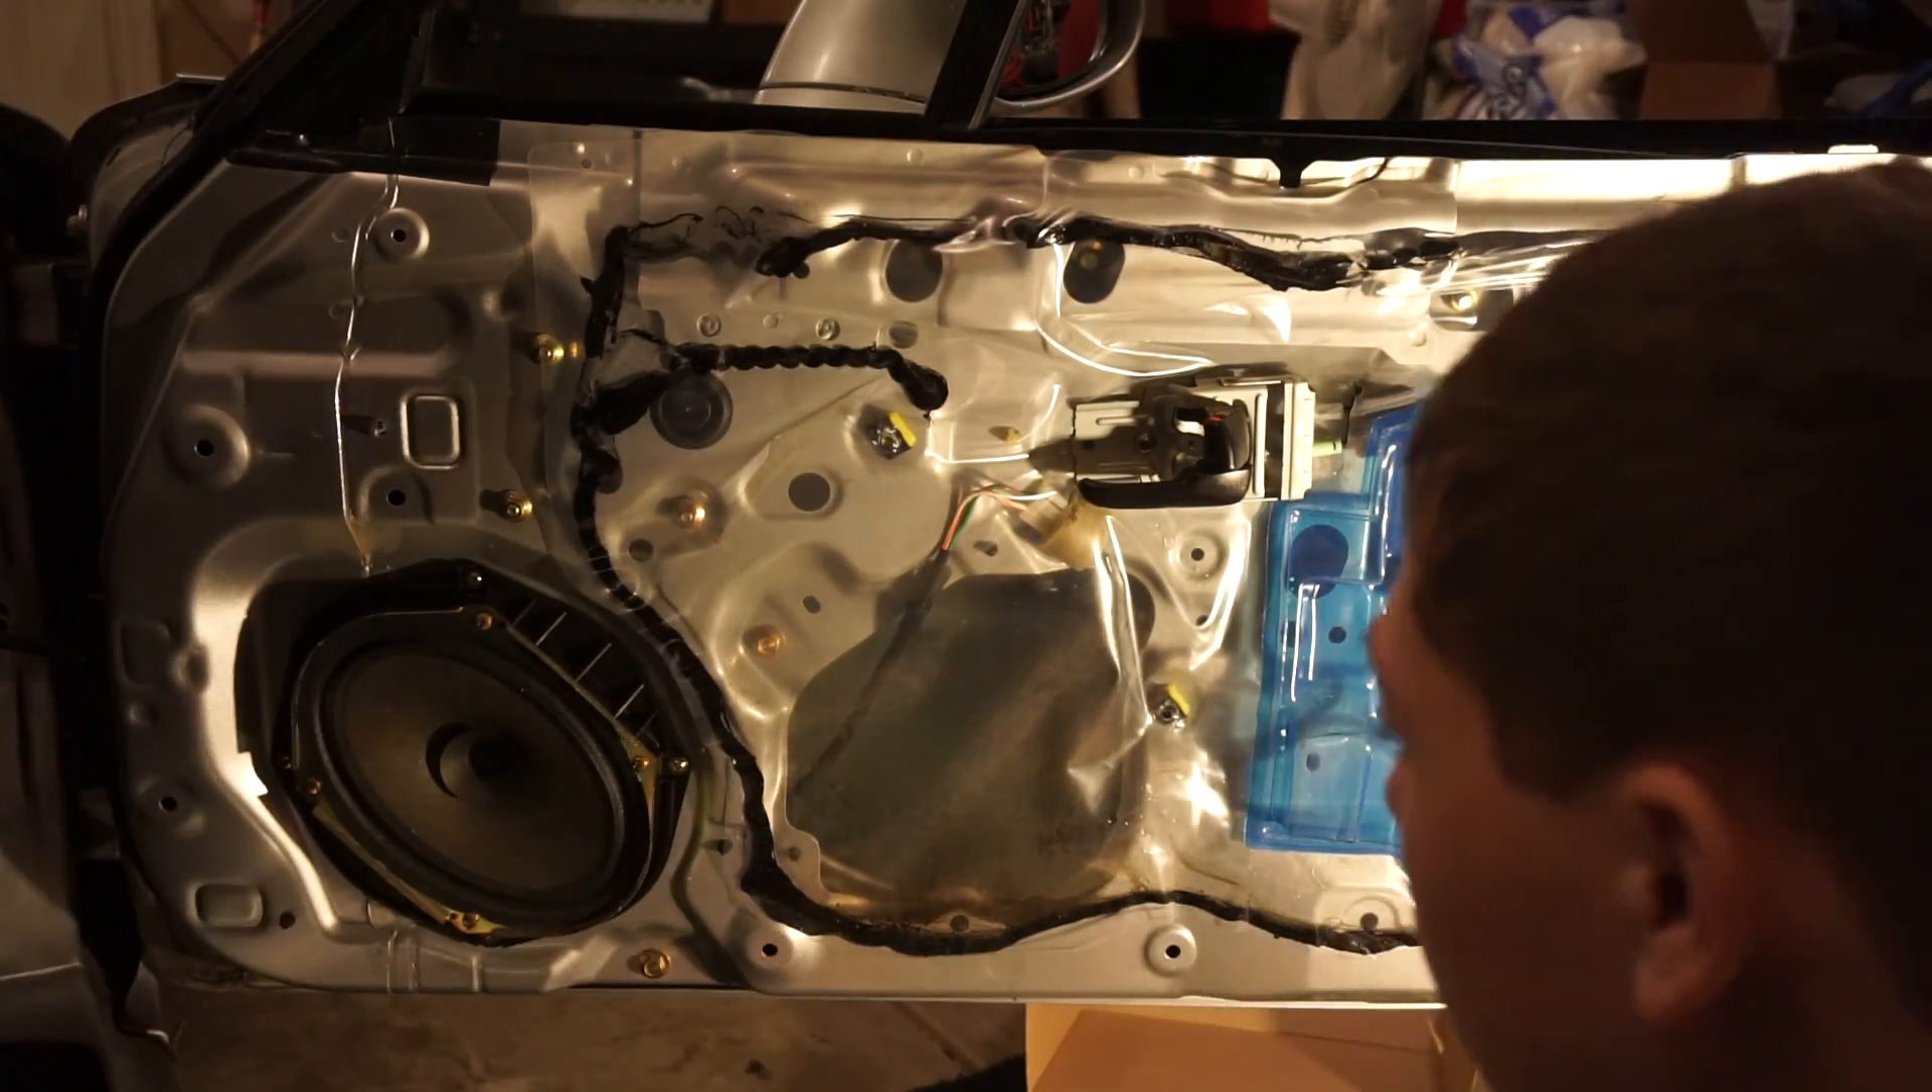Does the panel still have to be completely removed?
No.